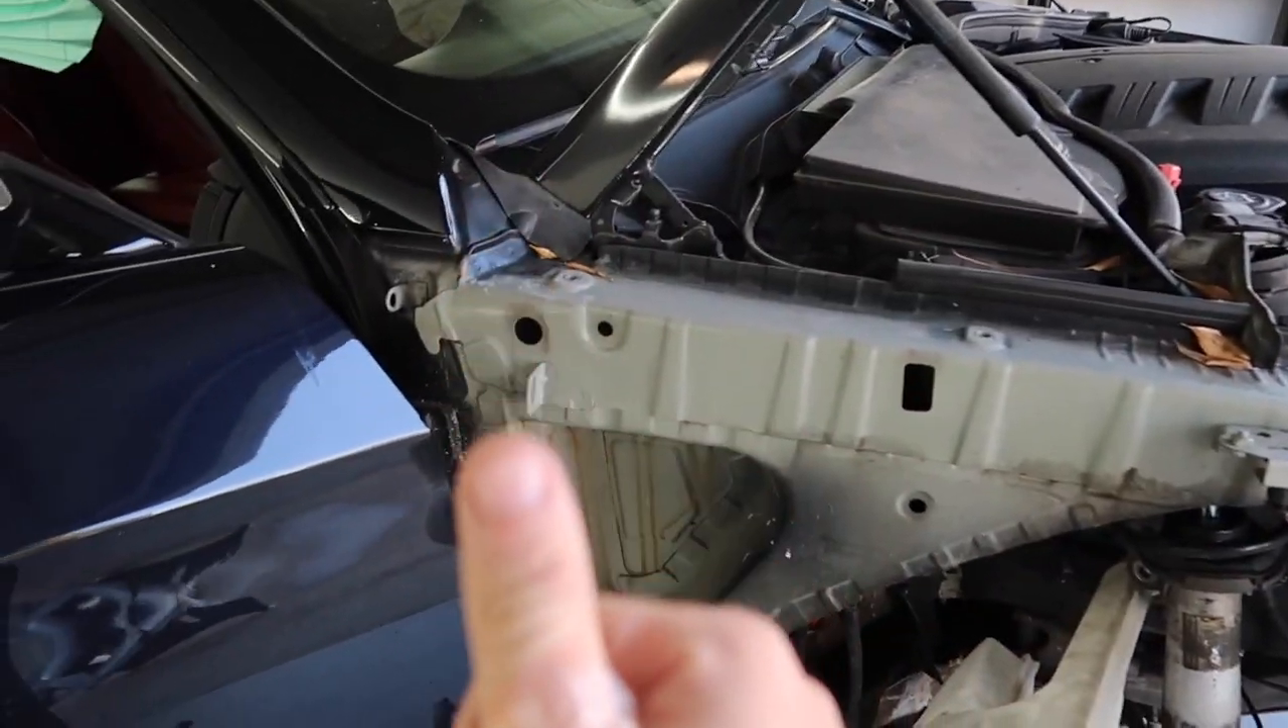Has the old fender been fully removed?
Yes.